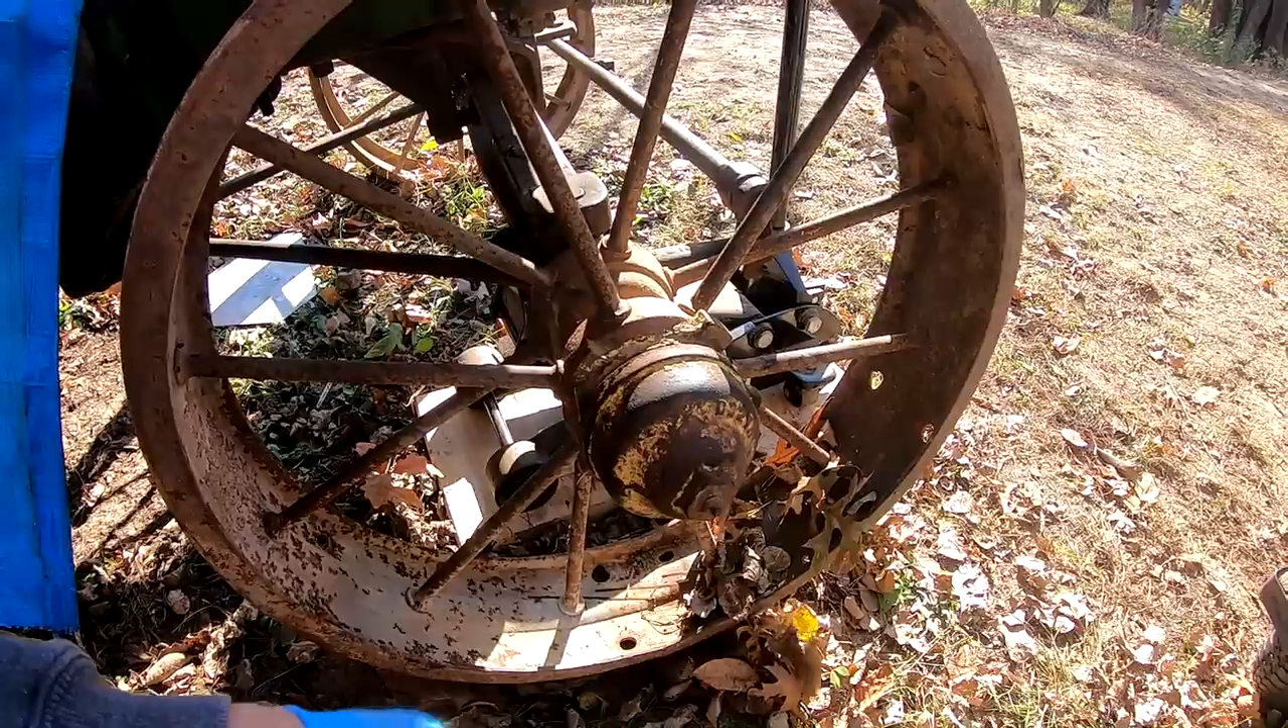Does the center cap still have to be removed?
Yes.